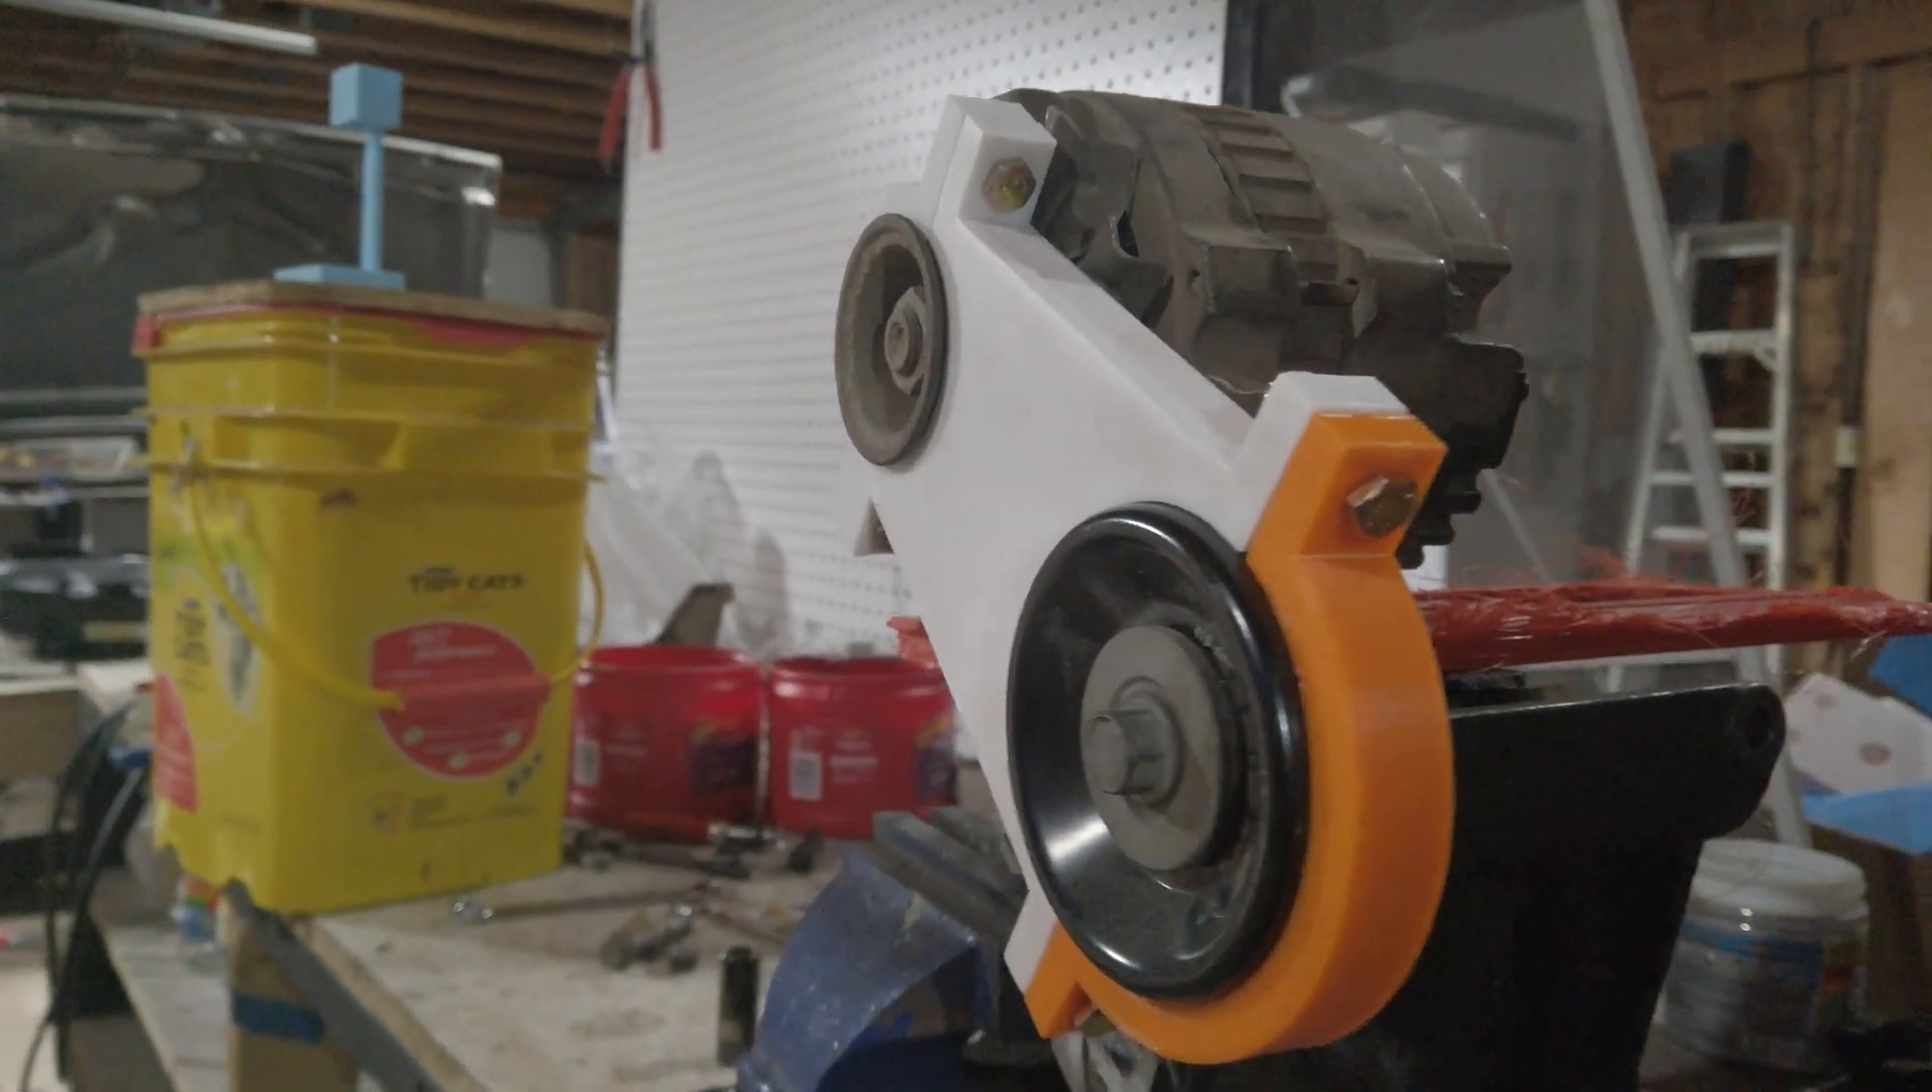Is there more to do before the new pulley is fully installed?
No.